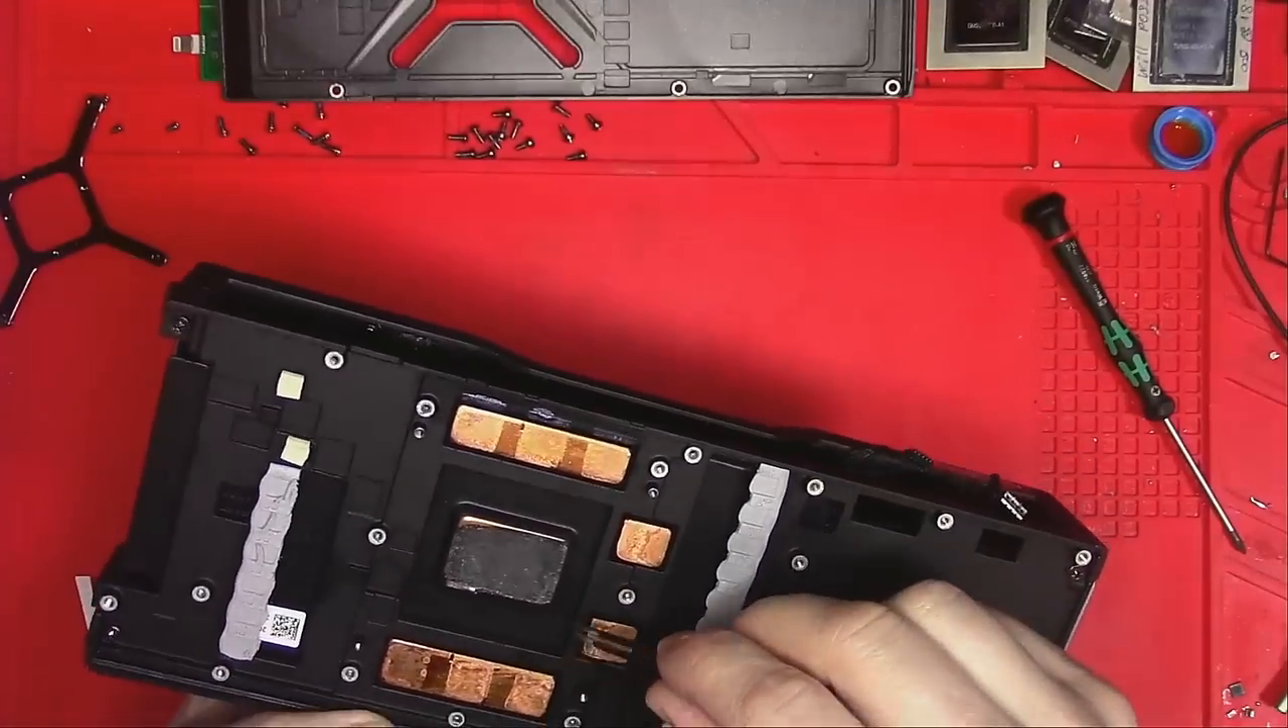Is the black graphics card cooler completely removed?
Yes.